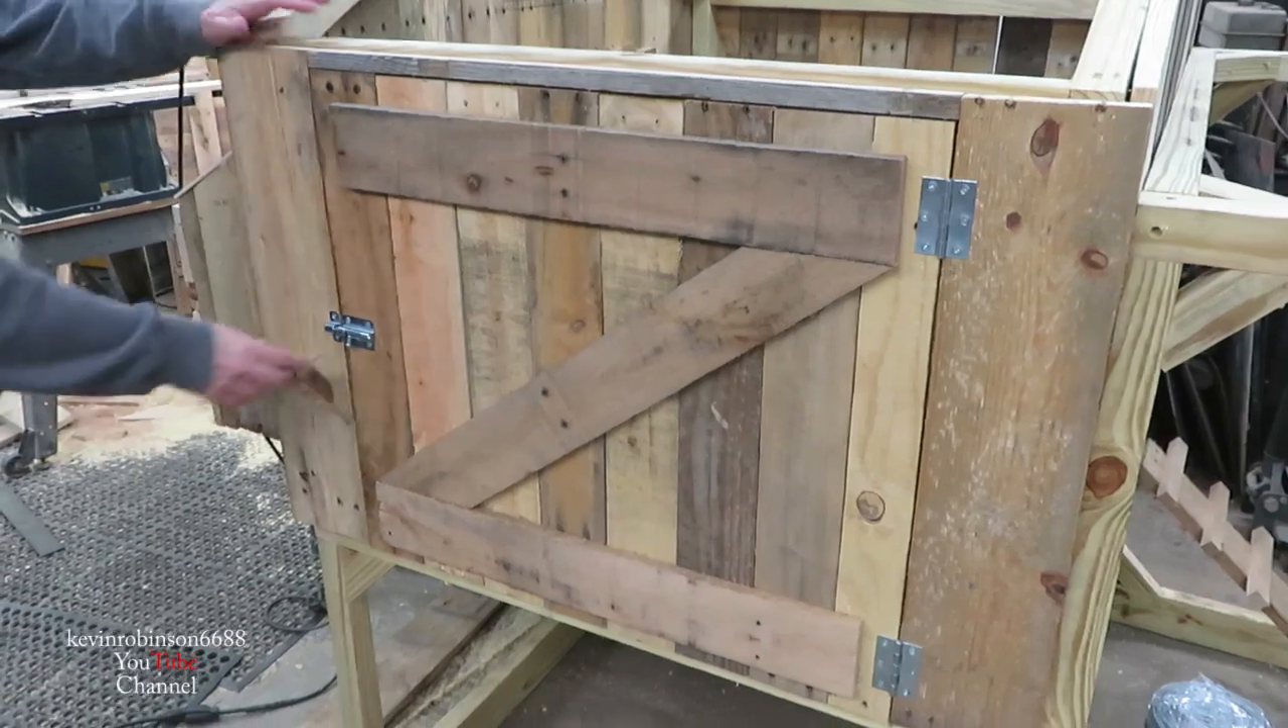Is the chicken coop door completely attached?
Yes.